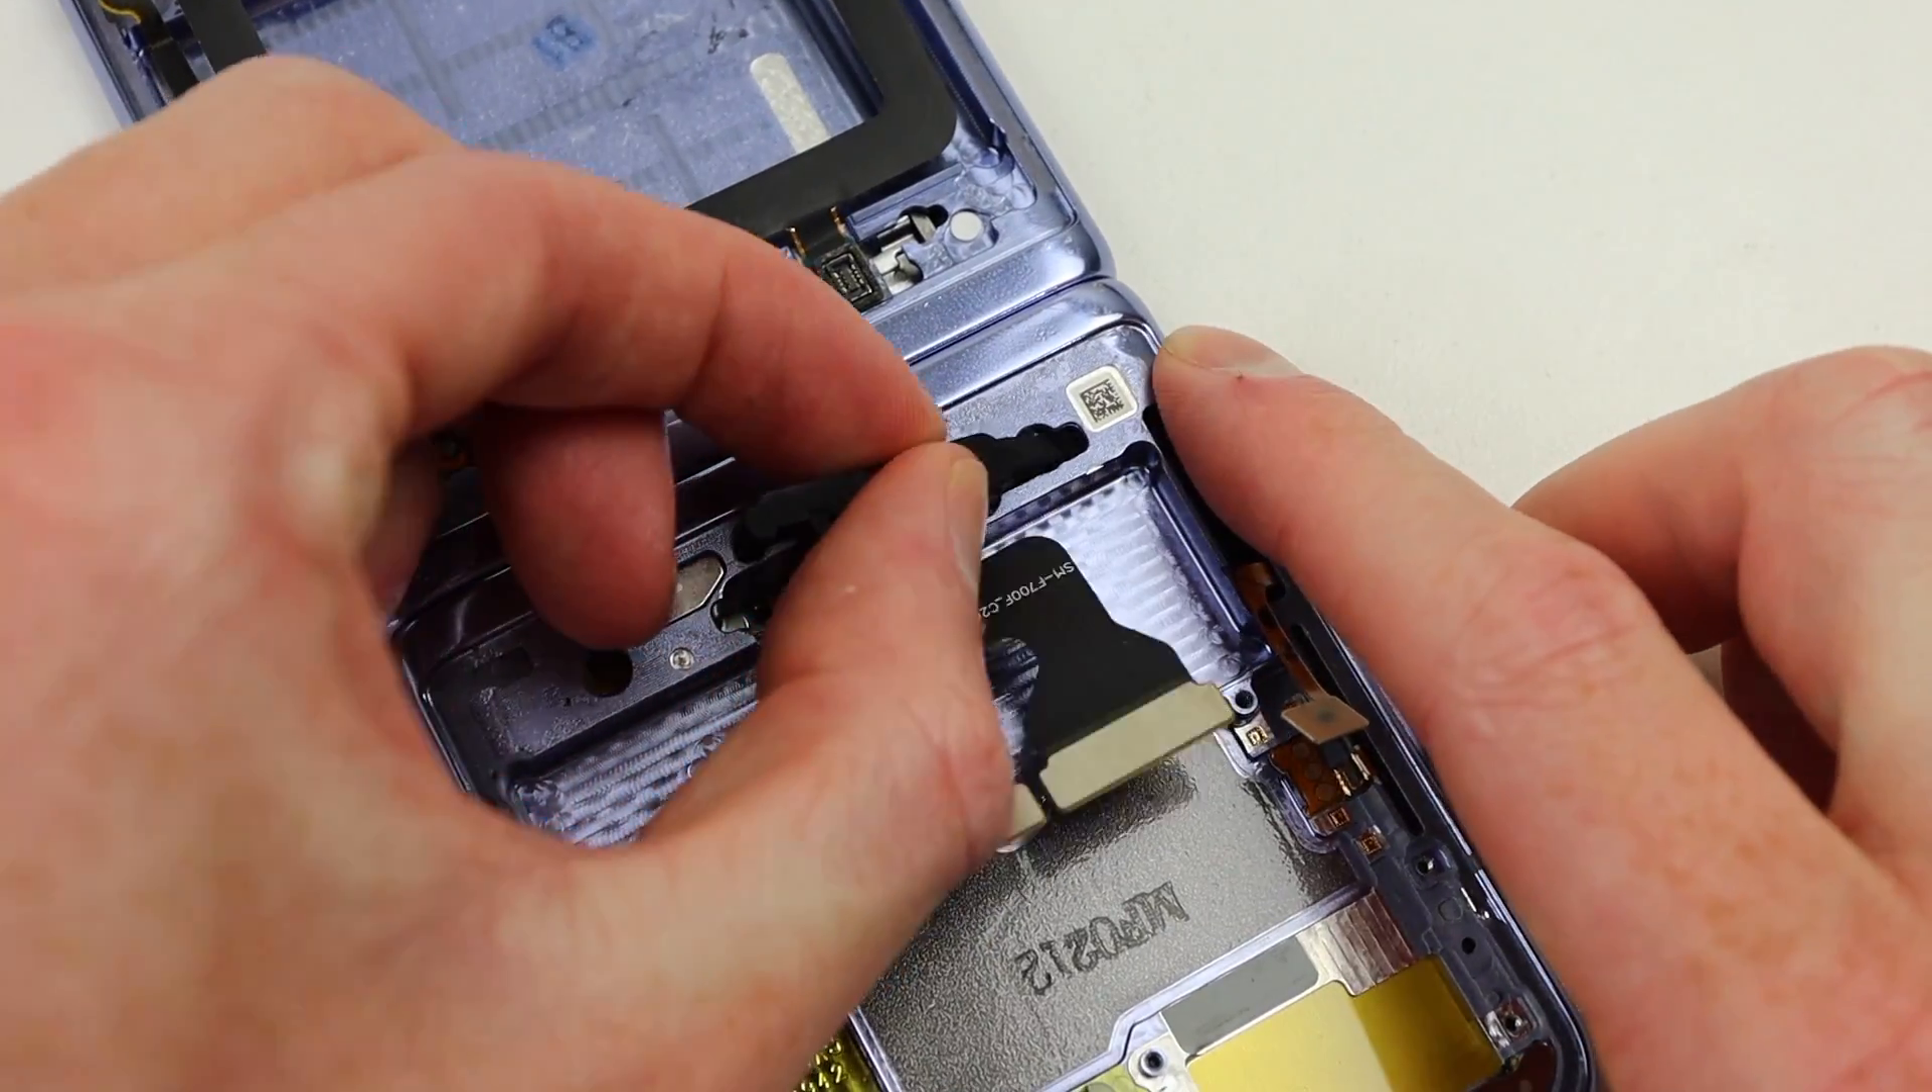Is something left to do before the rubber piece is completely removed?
Yes.